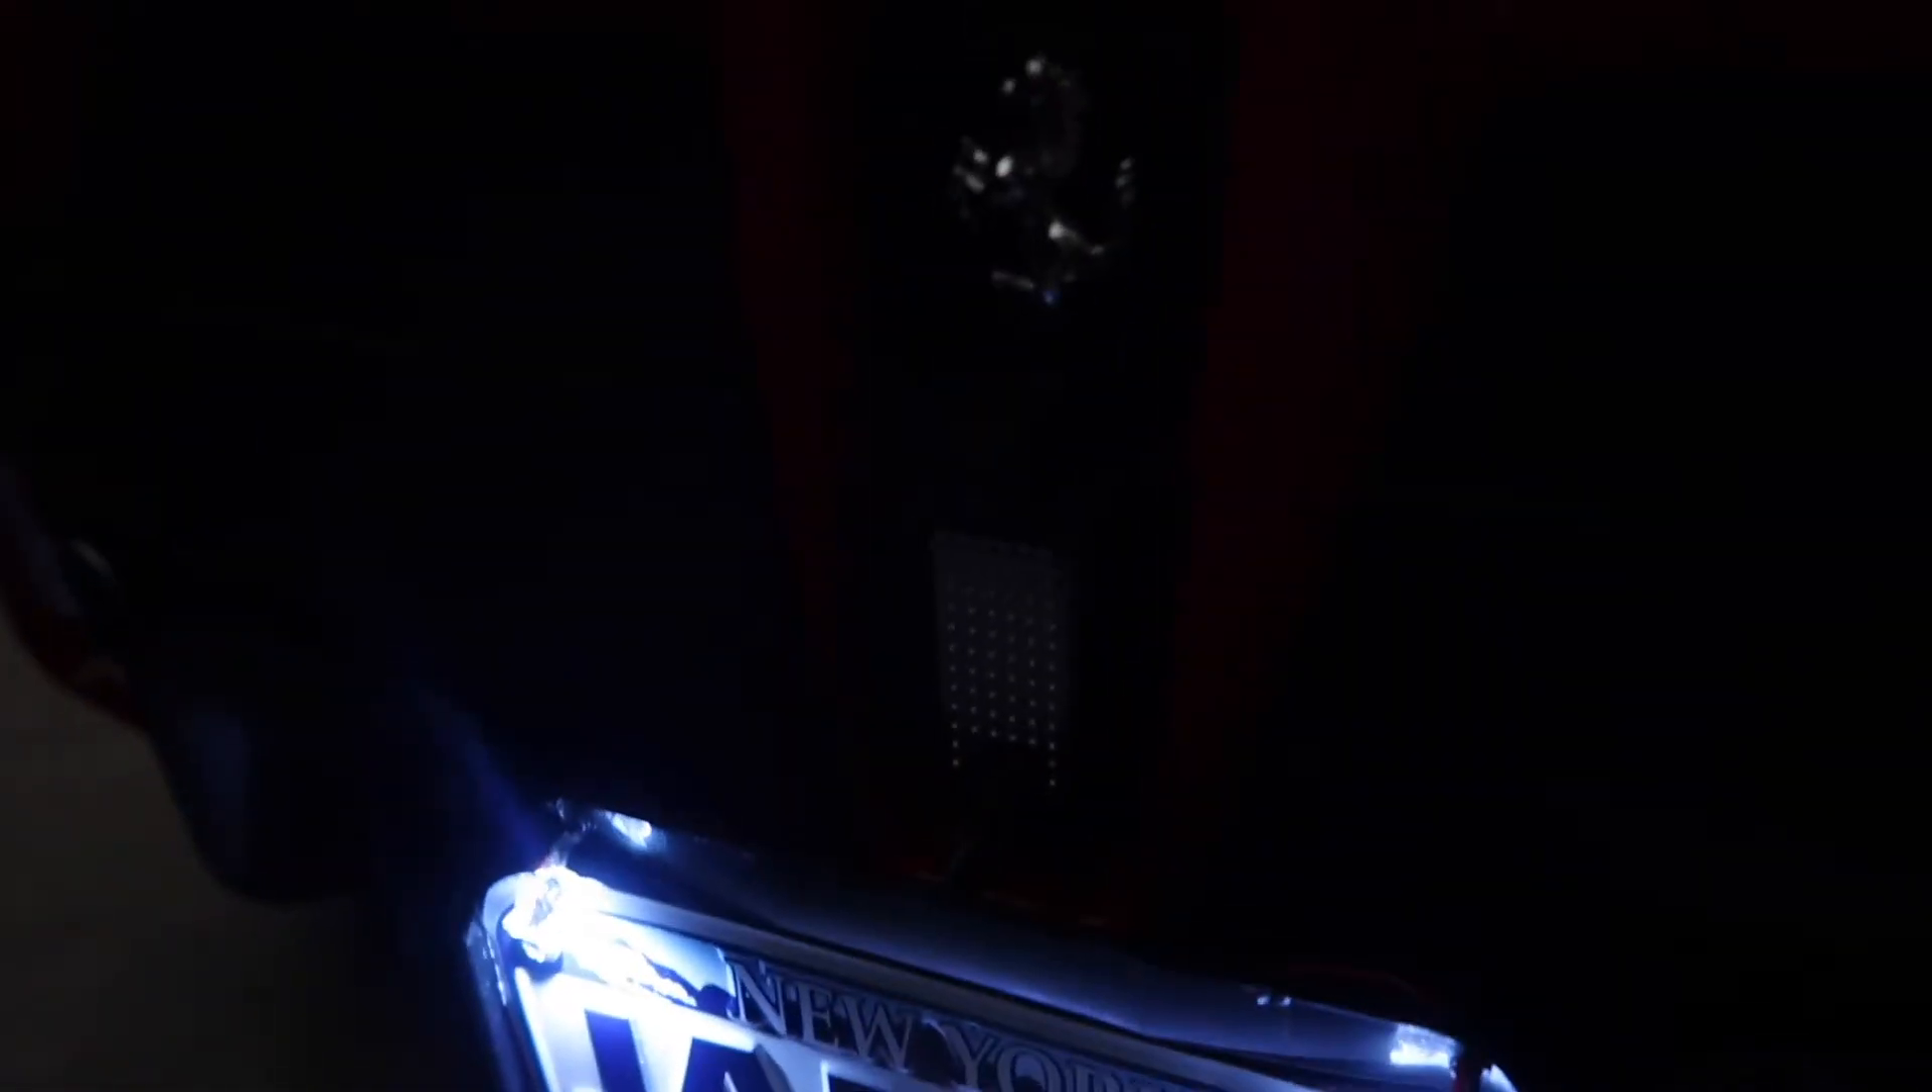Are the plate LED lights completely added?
Yes.